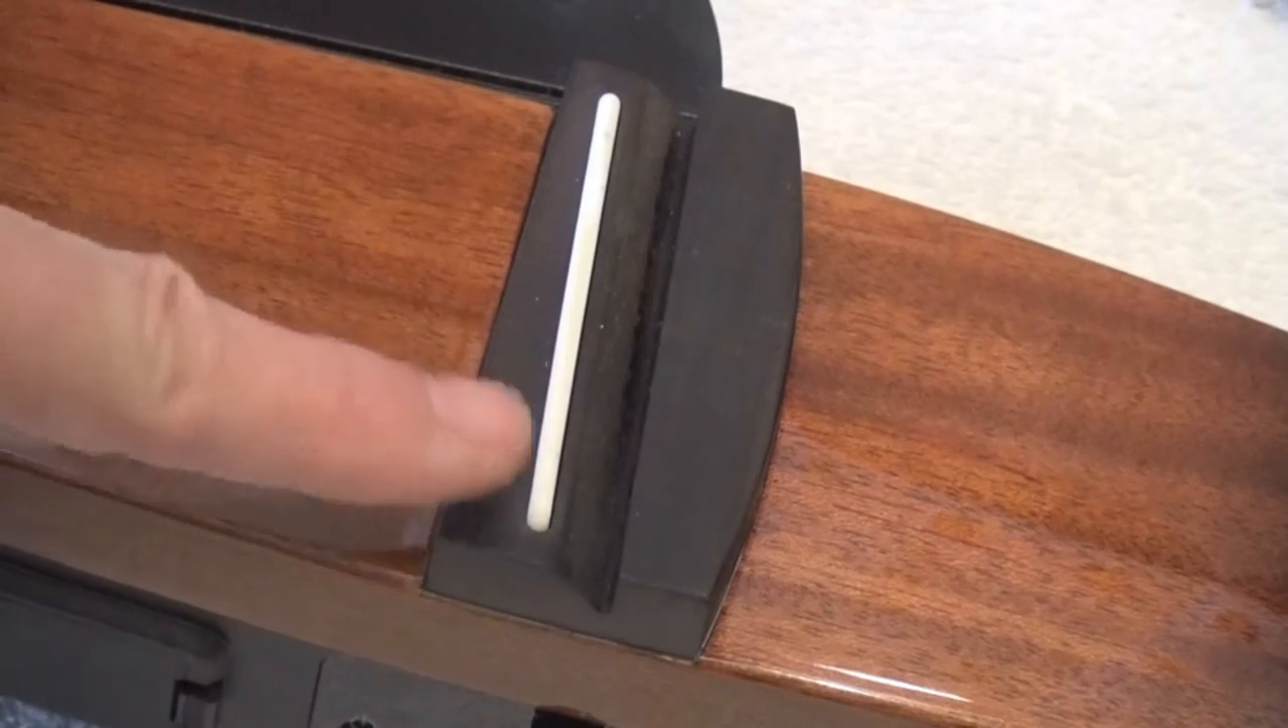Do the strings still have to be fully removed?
No.